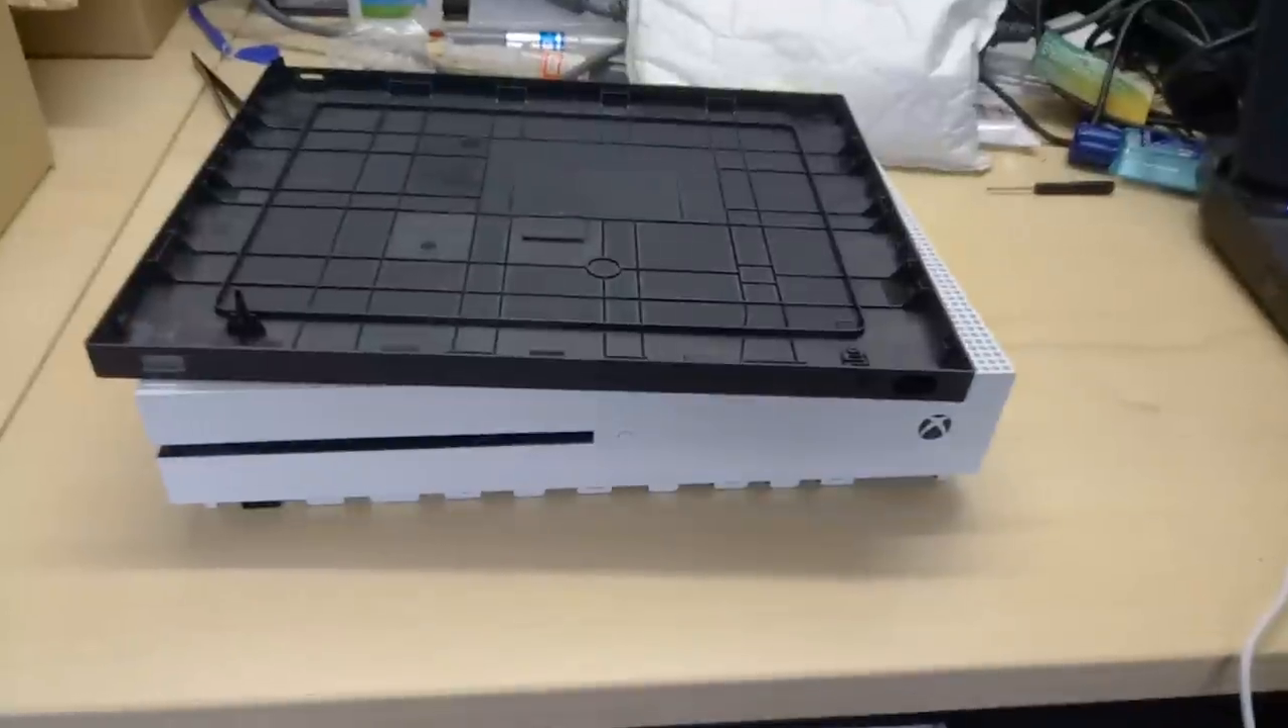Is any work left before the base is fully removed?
No.